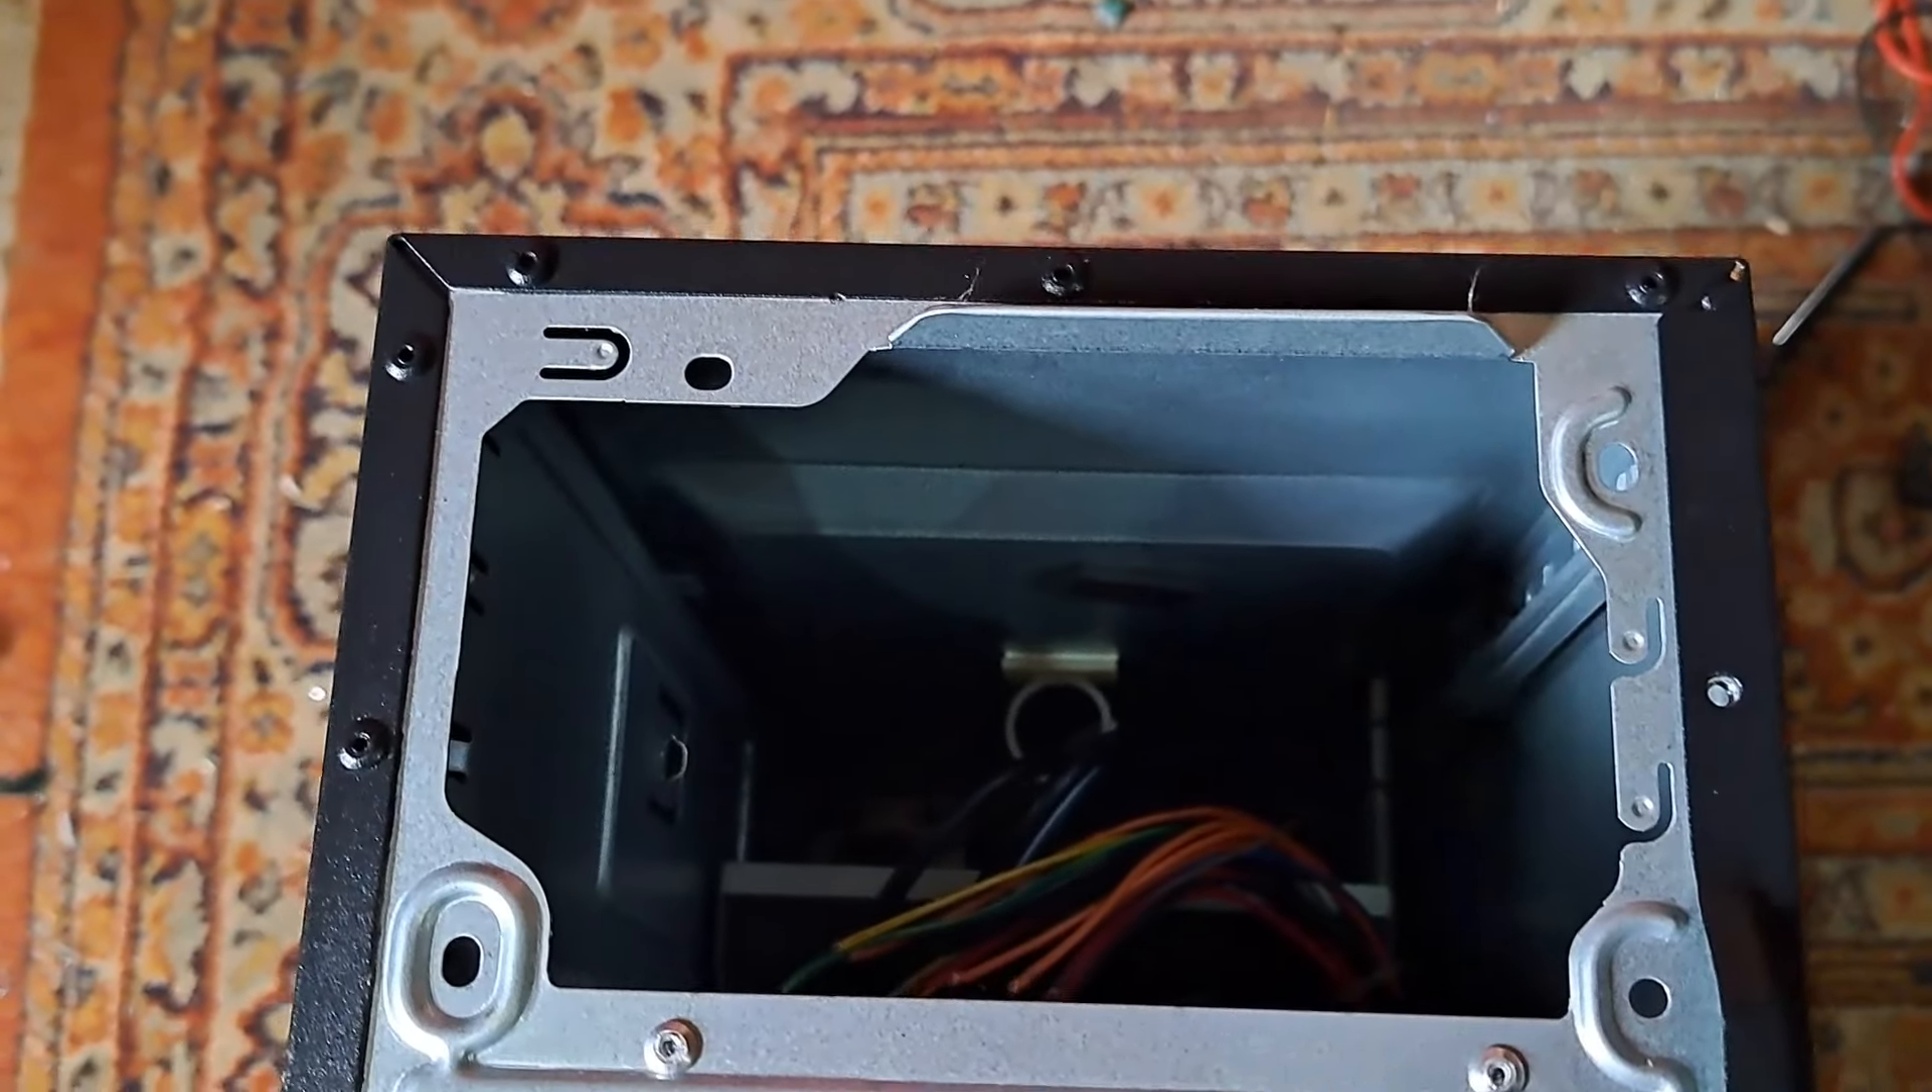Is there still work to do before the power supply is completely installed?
Yes.